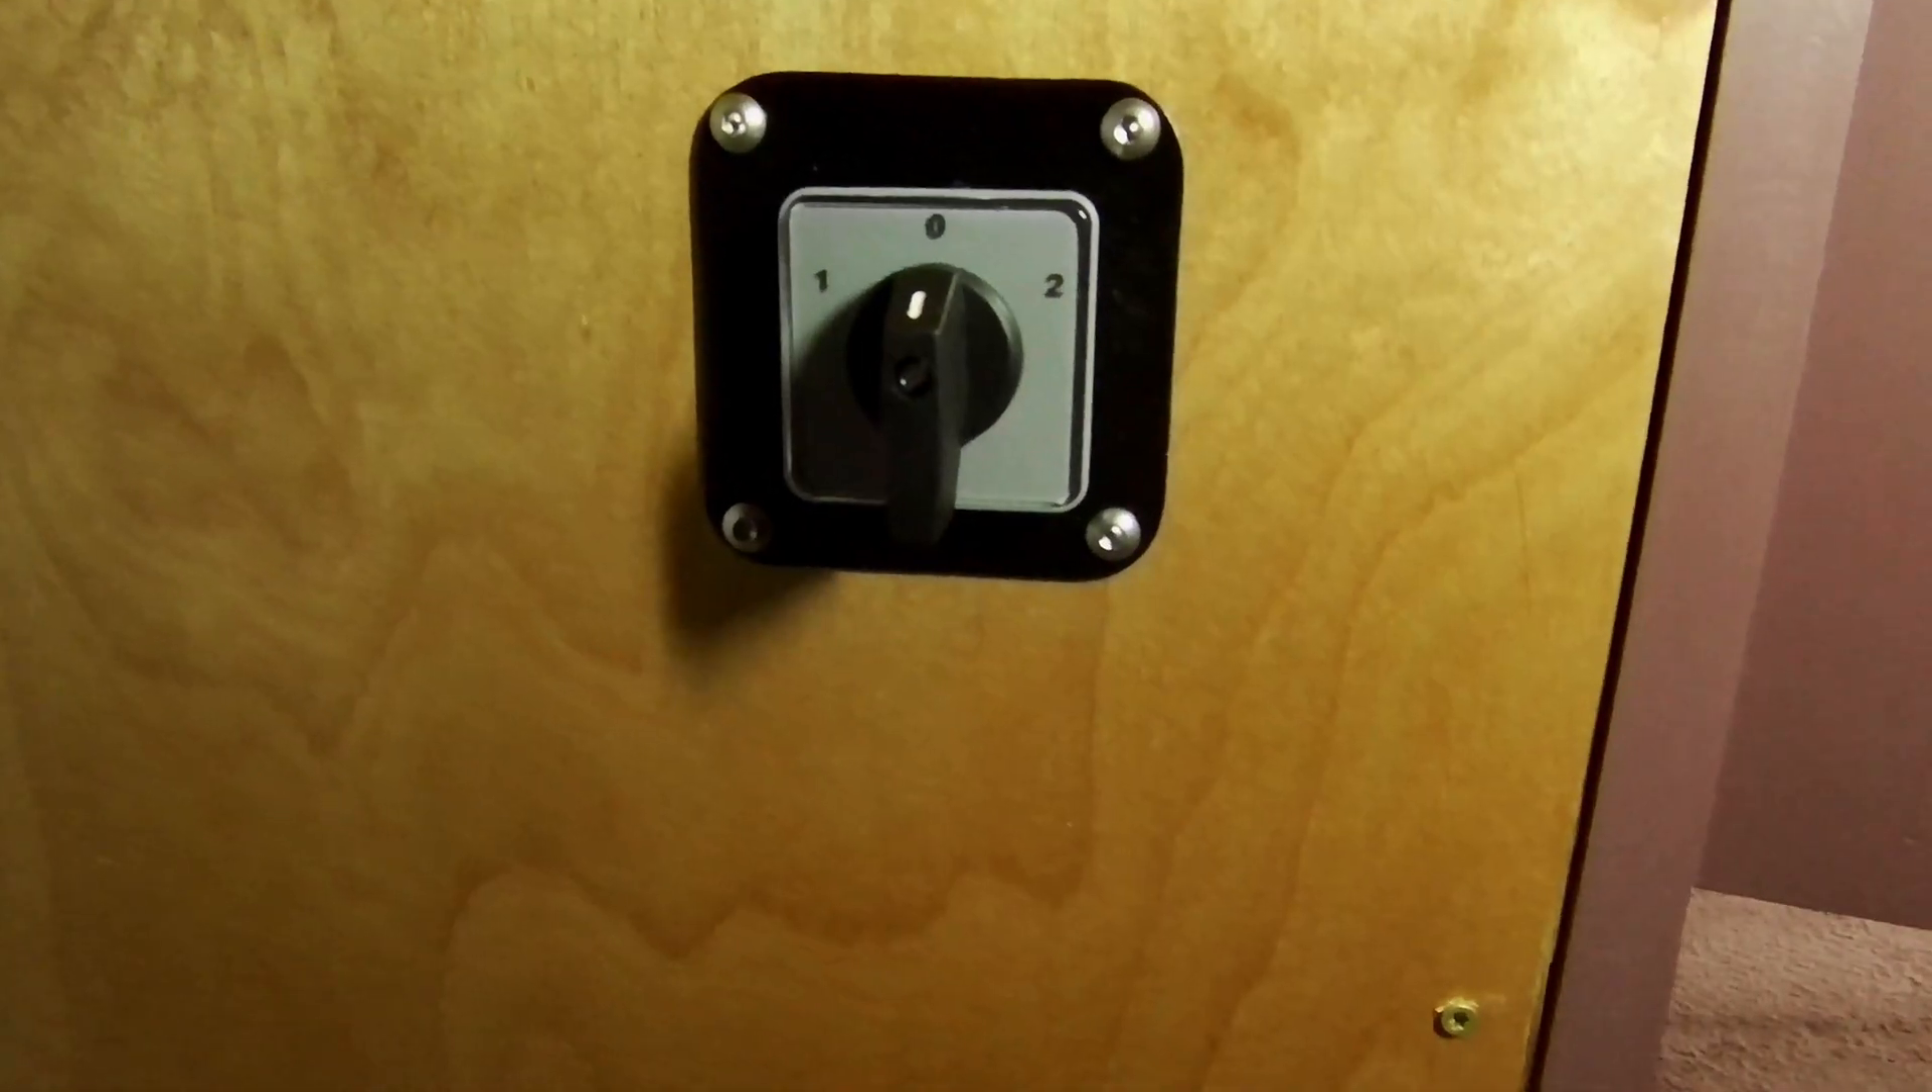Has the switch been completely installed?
Yes.